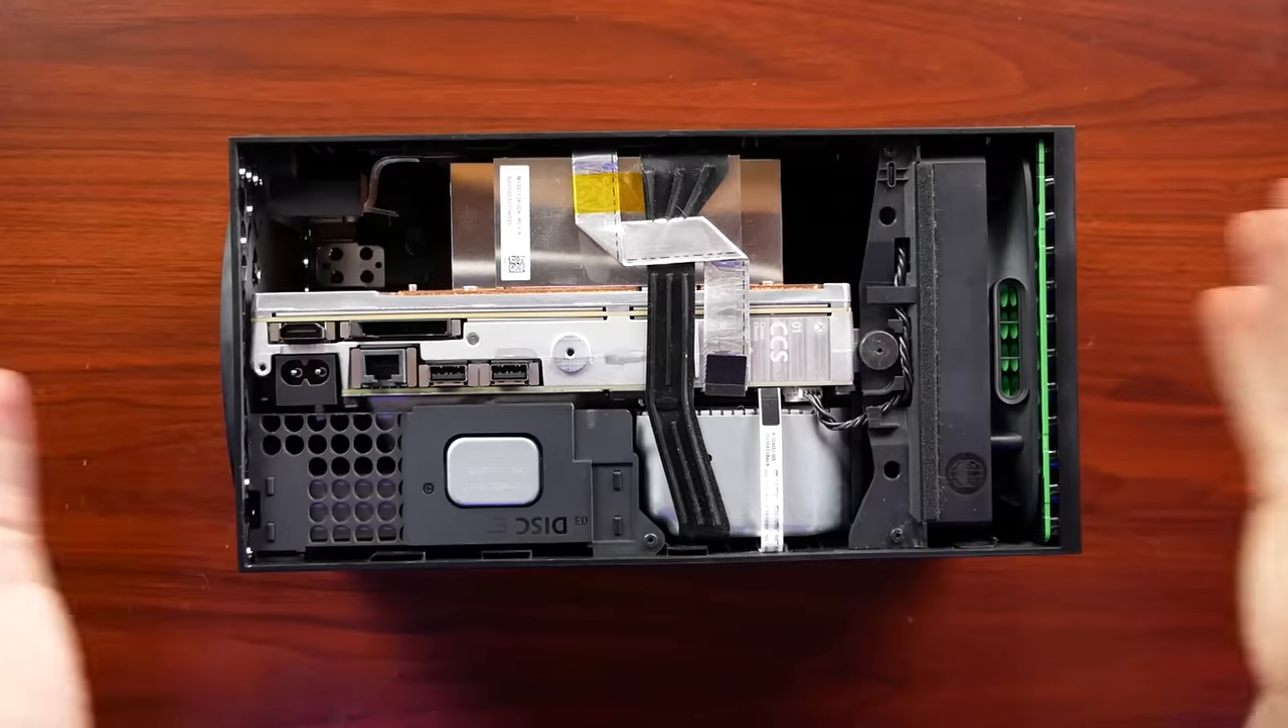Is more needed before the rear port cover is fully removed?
No.